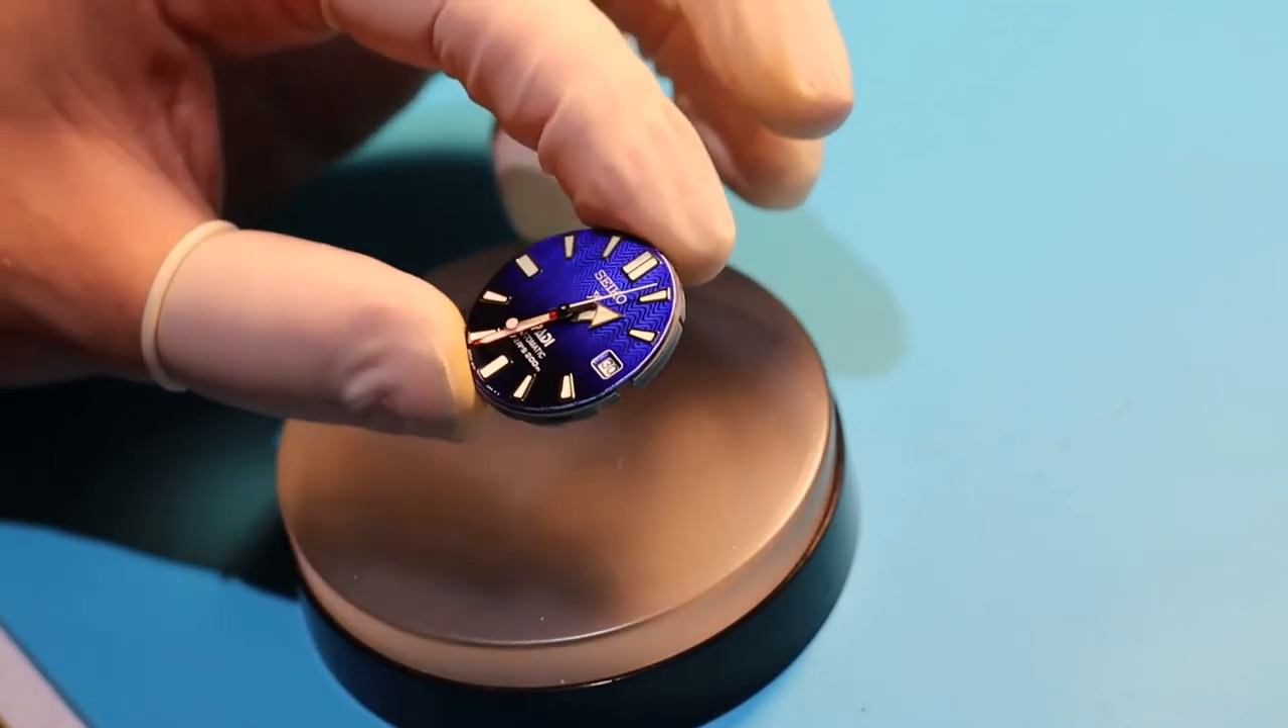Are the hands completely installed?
Yes.